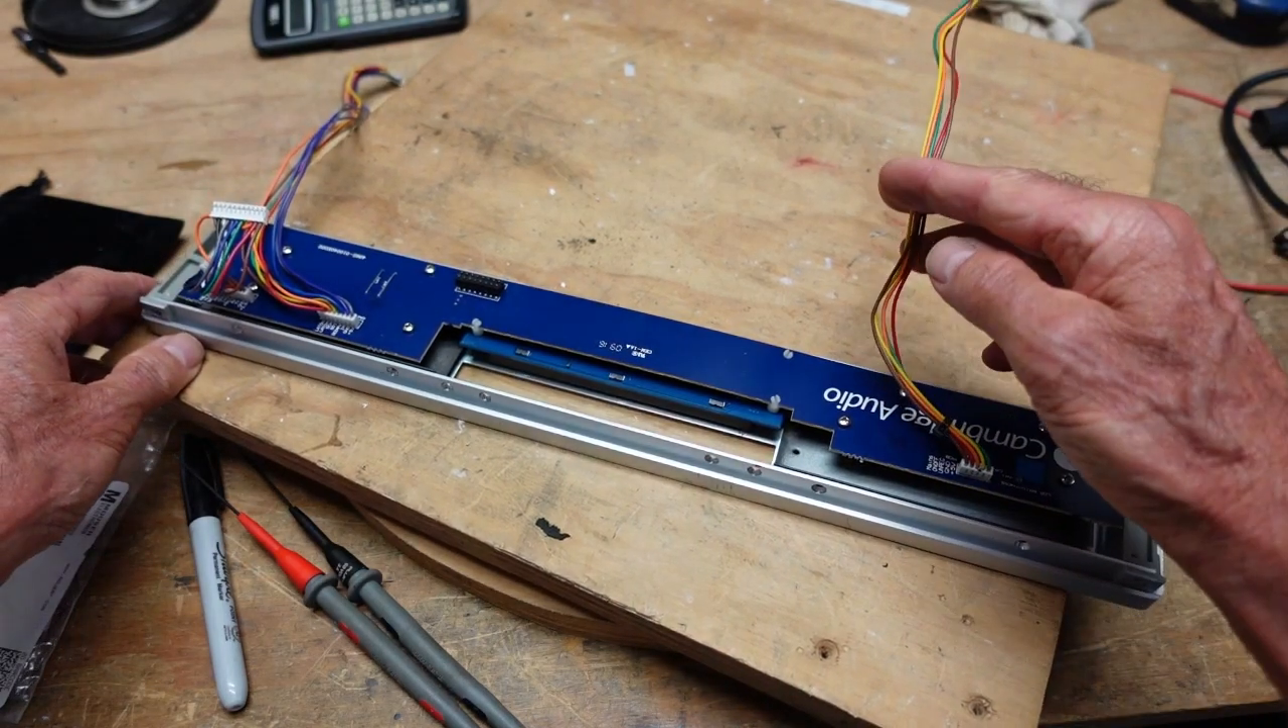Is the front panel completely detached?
Yes.